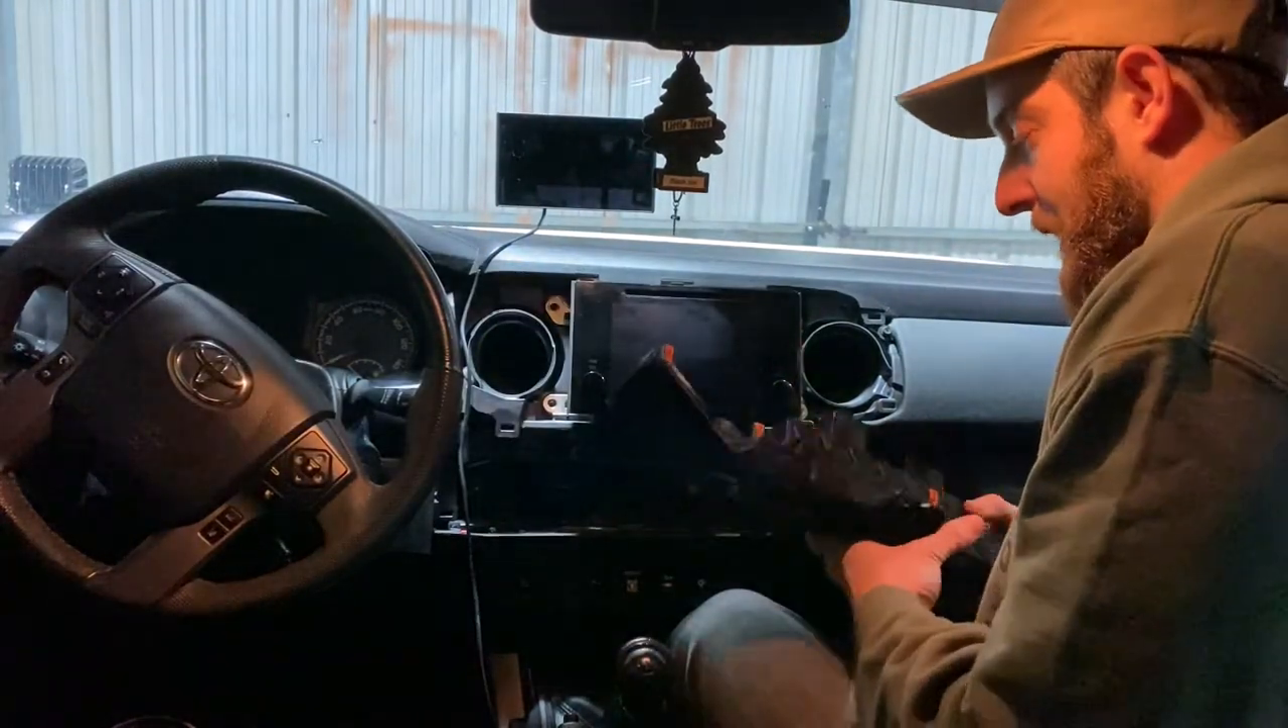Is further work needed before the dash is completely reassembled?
Yes.